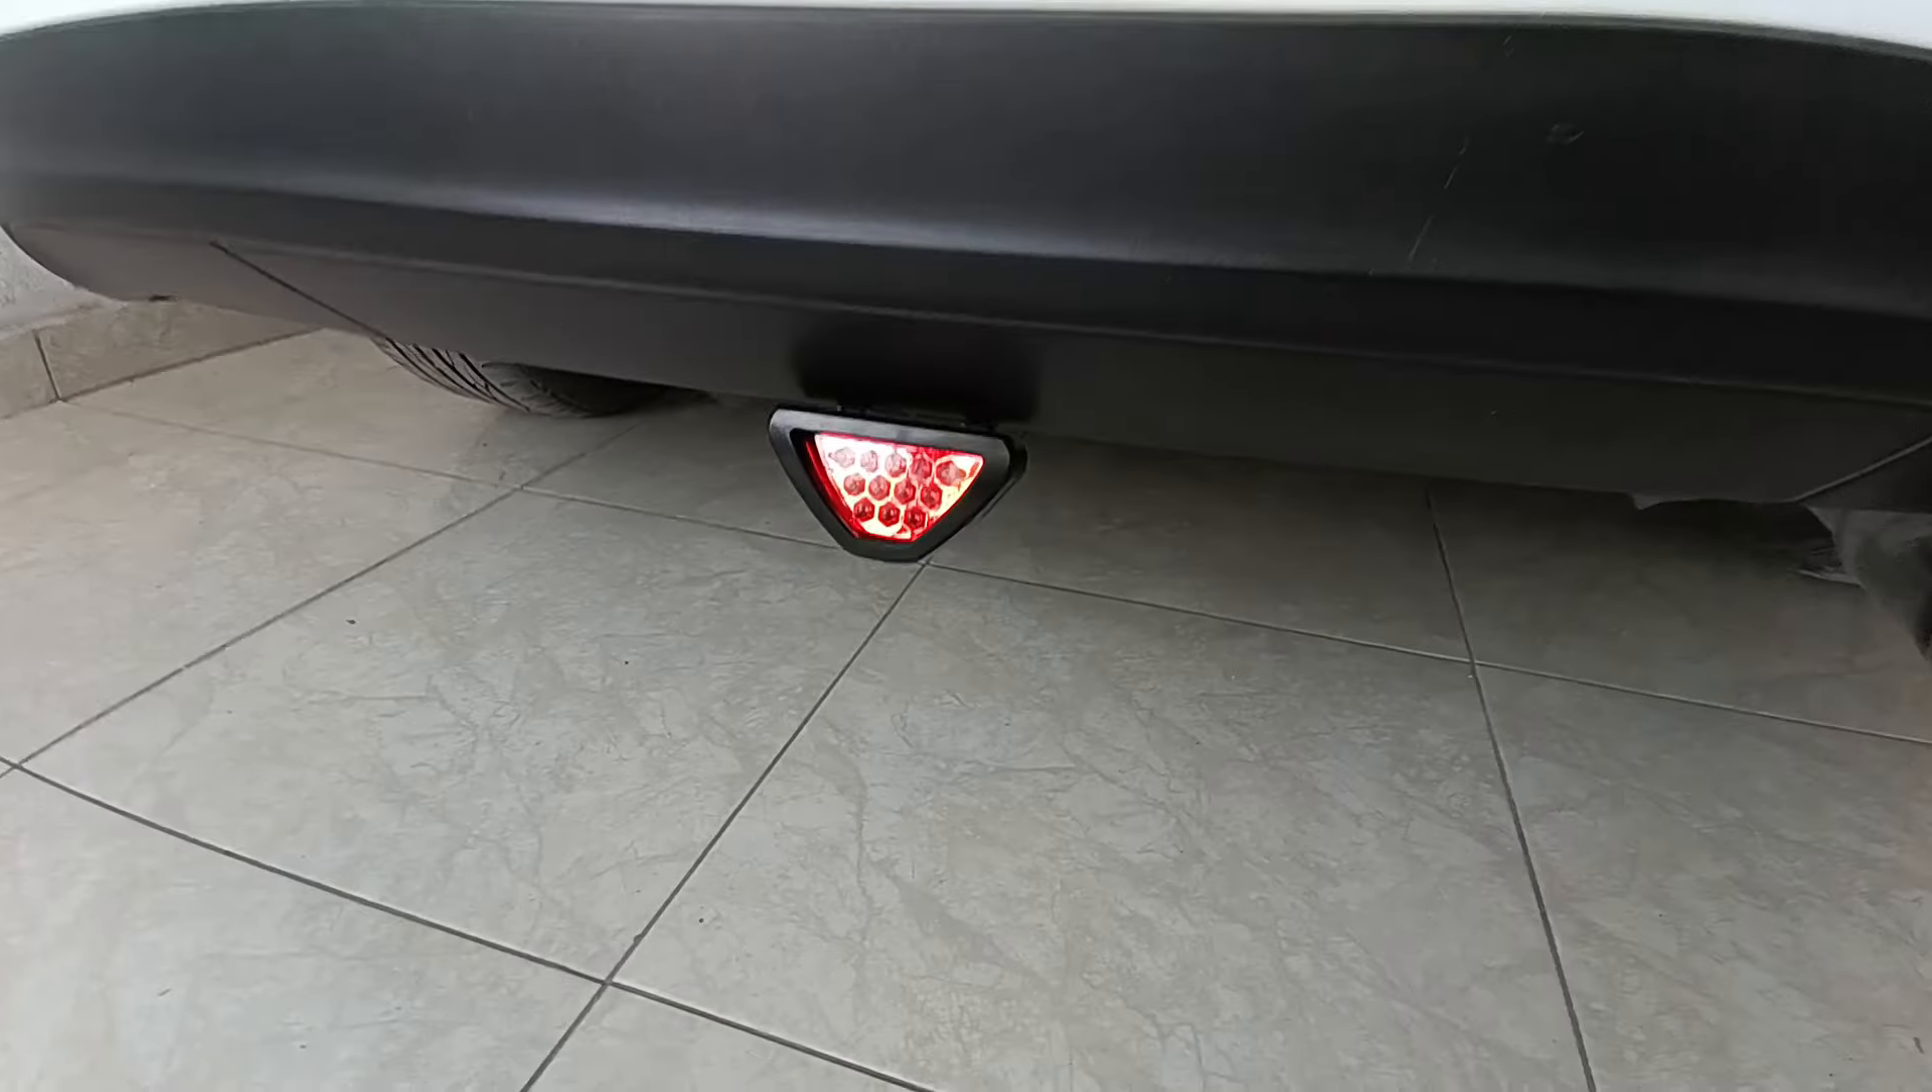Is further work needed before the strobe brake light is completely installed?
No.